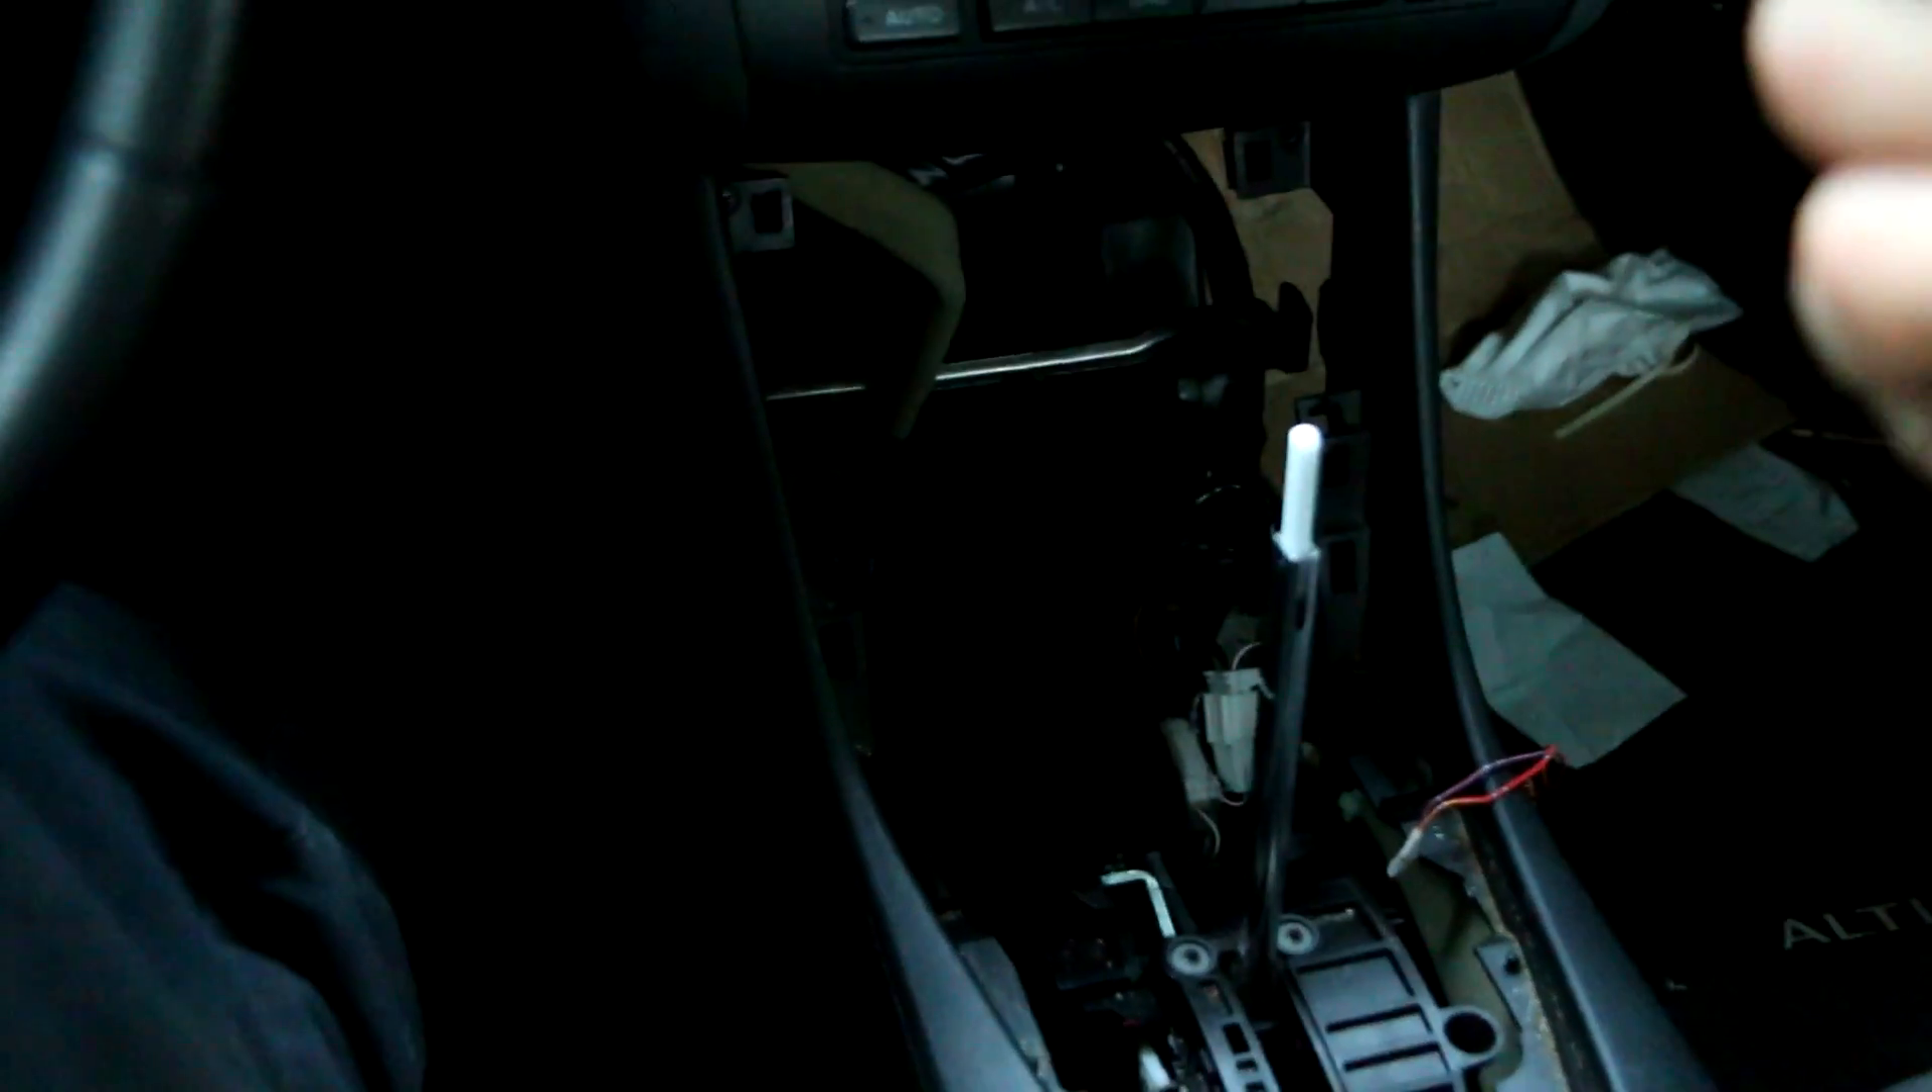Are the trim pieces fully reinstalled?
No.